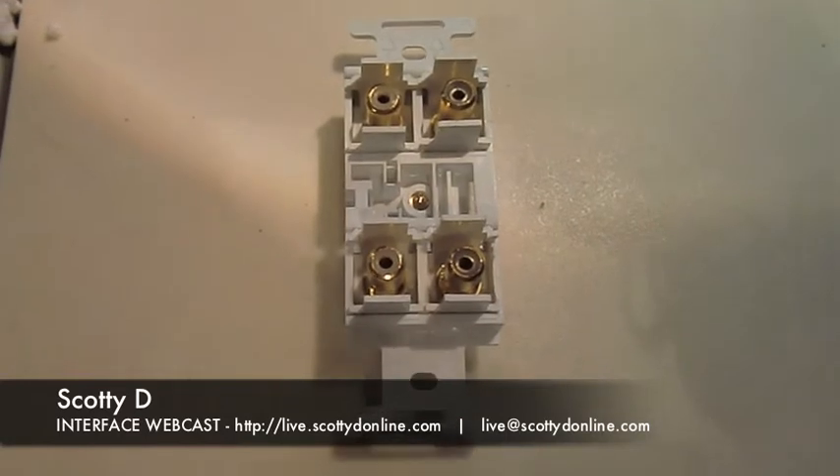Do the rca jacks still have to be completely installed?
No.